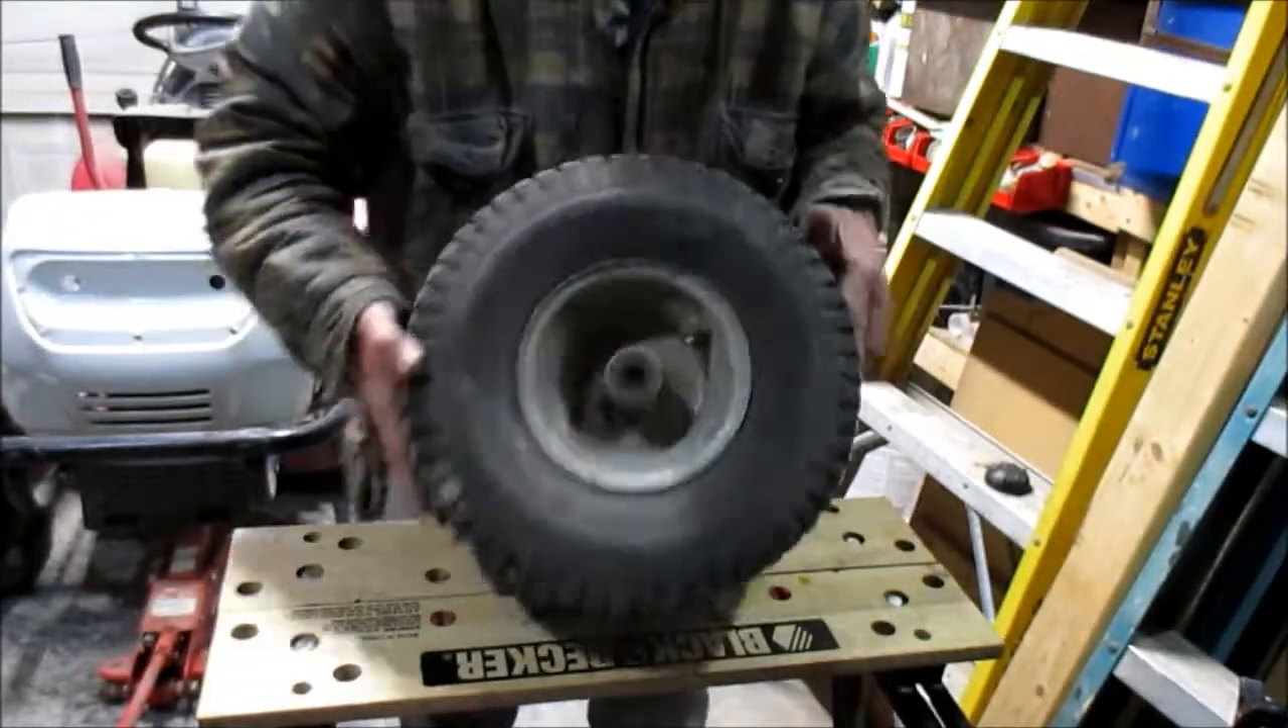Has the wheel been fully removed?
Yes.